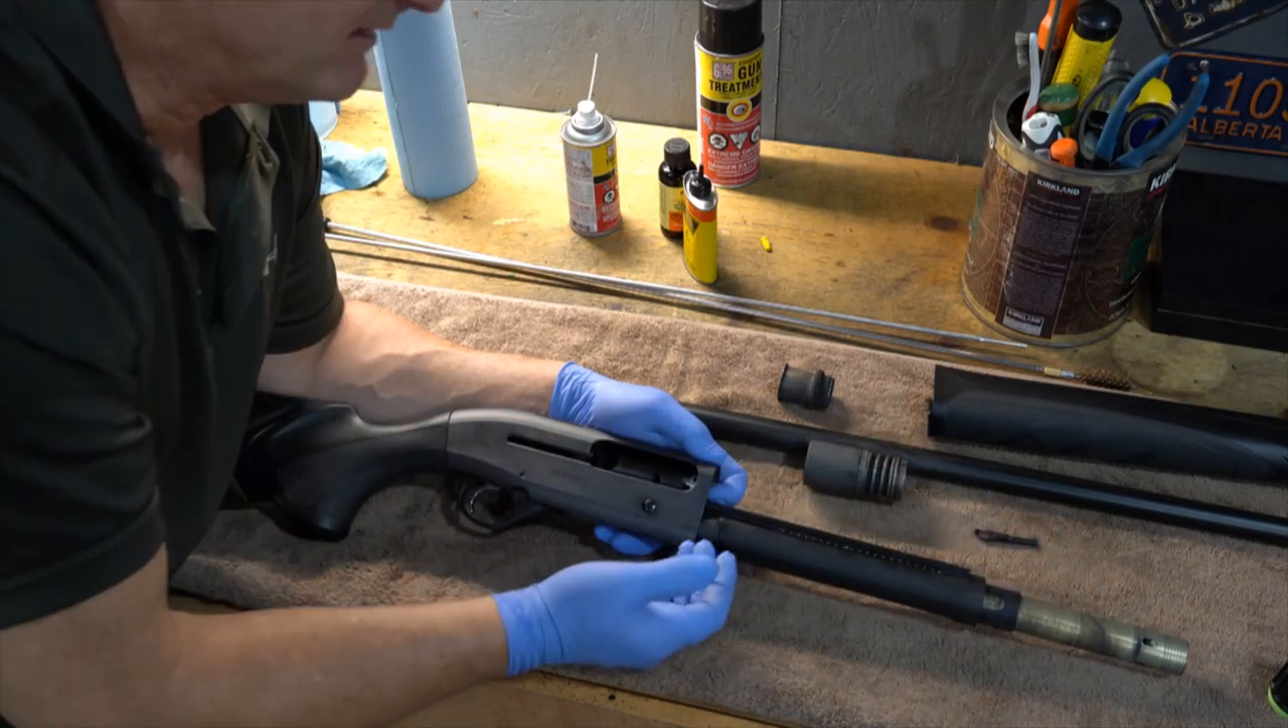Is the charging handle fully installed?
No.